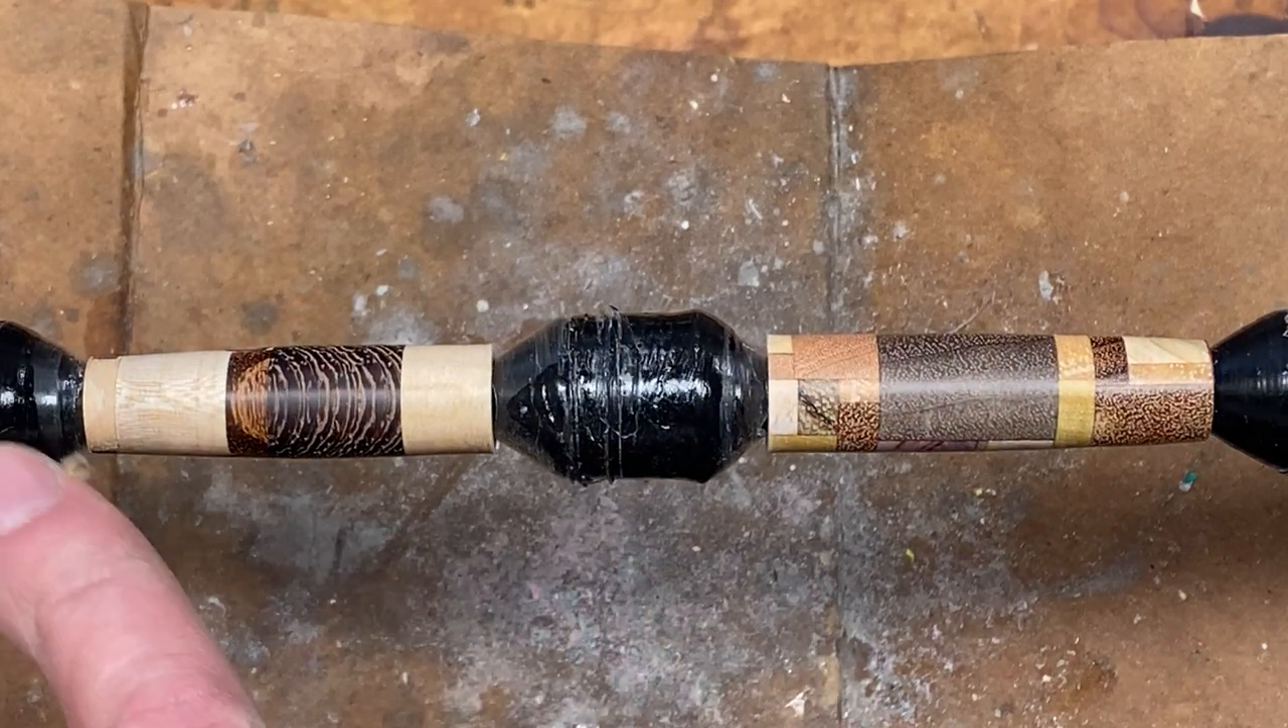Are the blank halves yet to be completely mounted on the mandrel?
No.